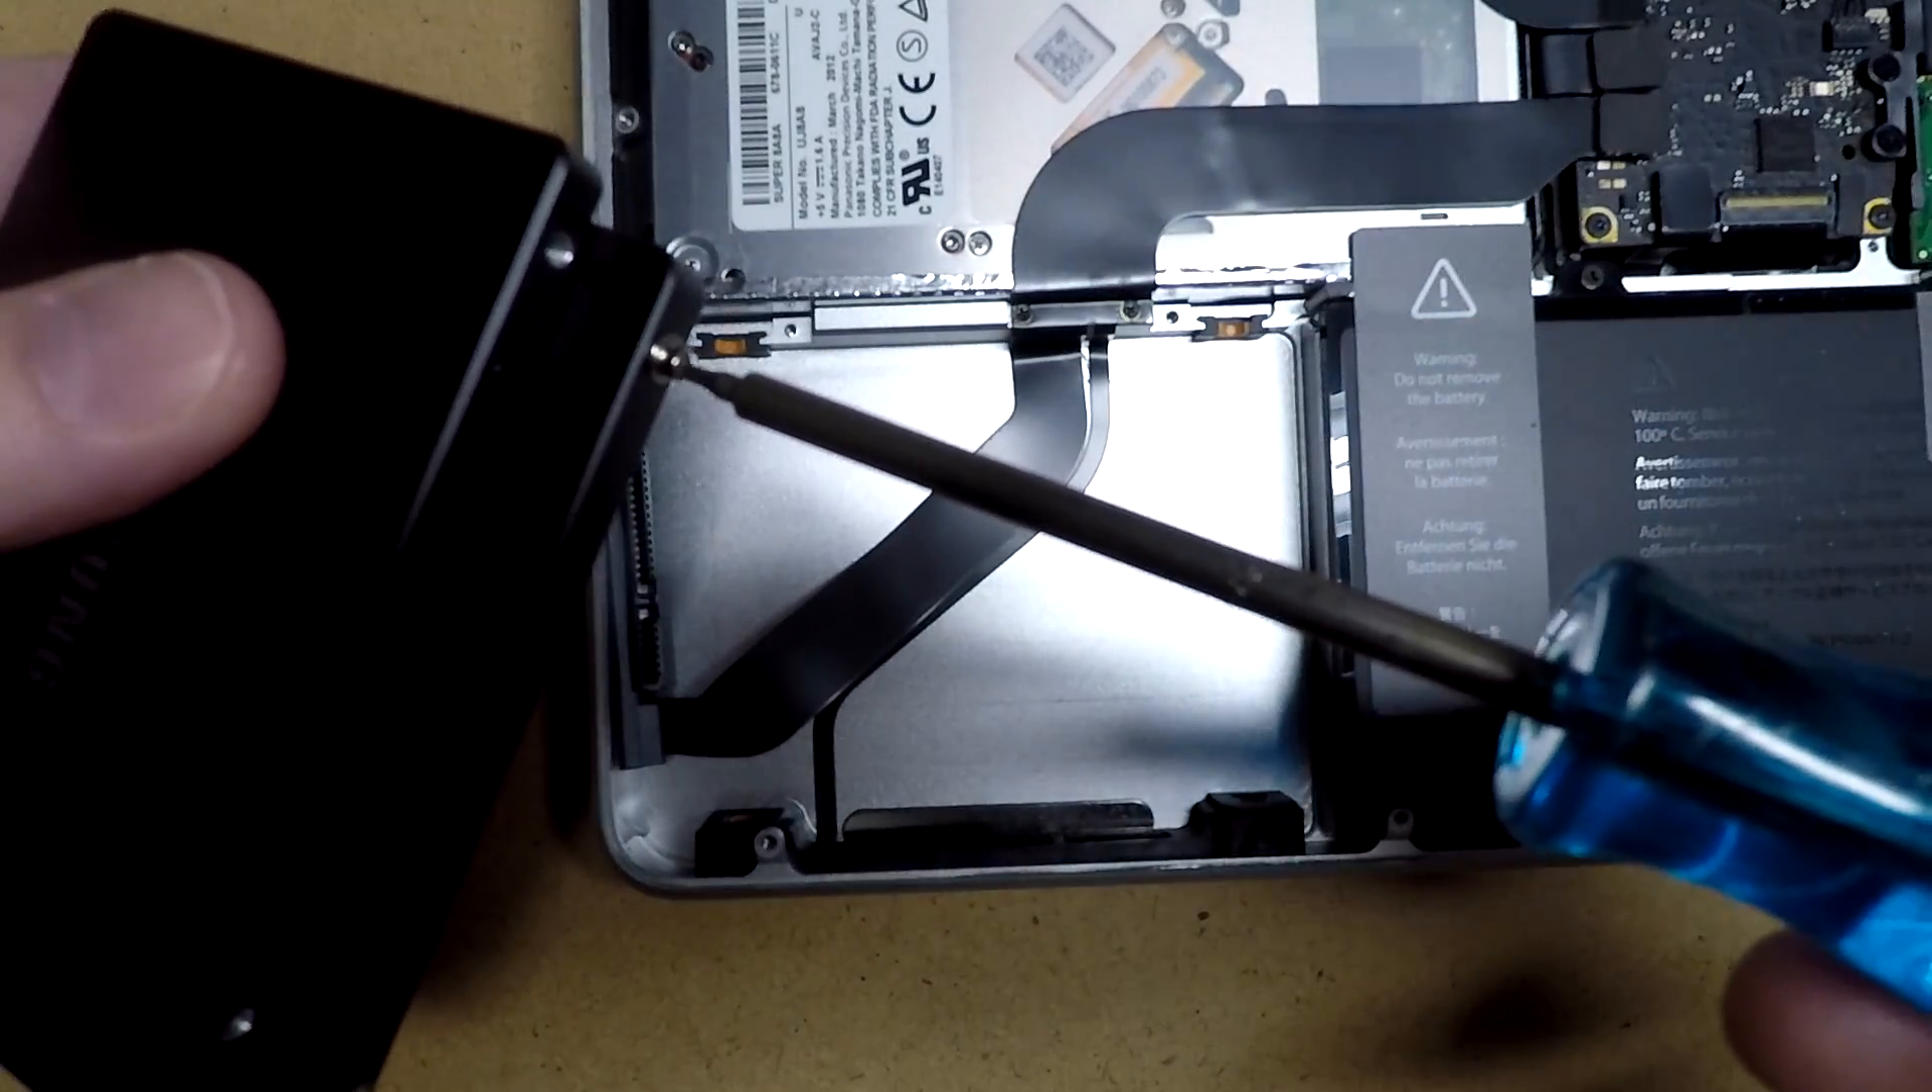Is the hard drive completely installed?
No.